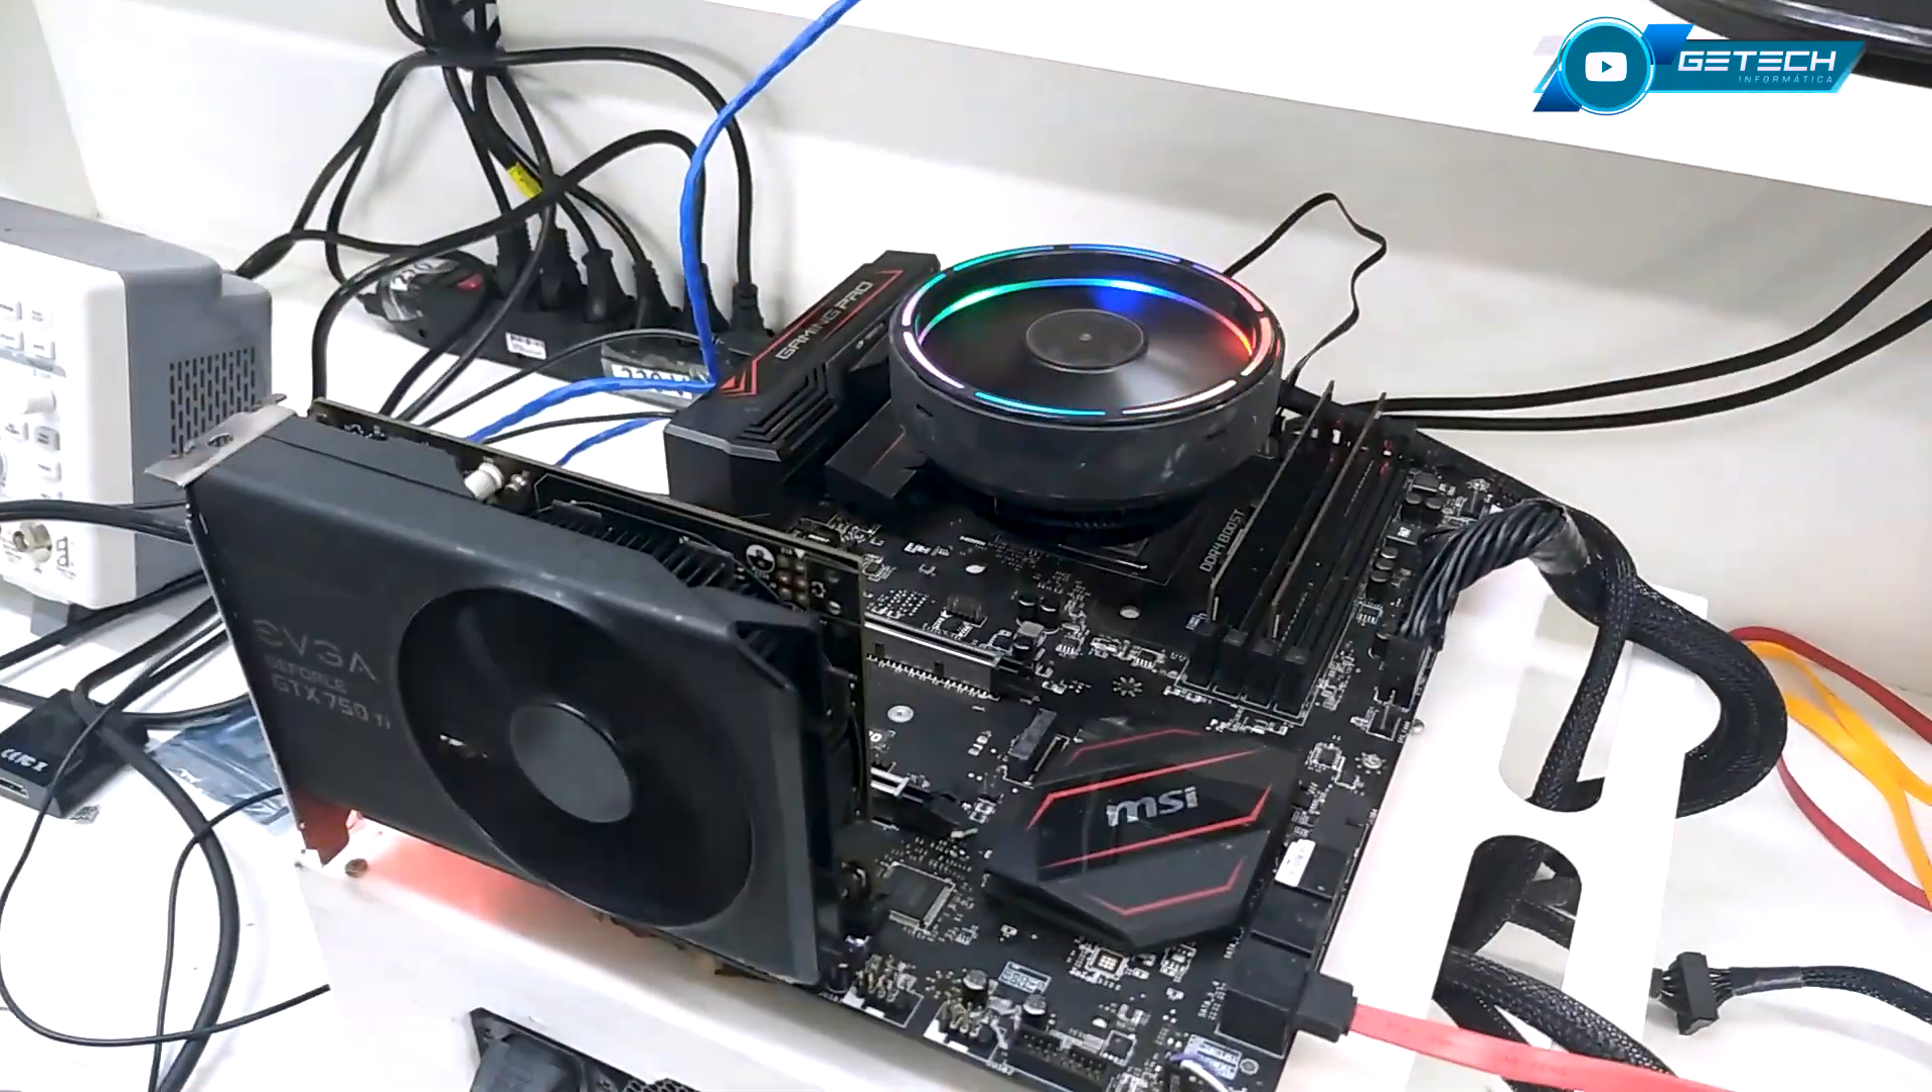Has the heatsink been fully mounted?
Yes.